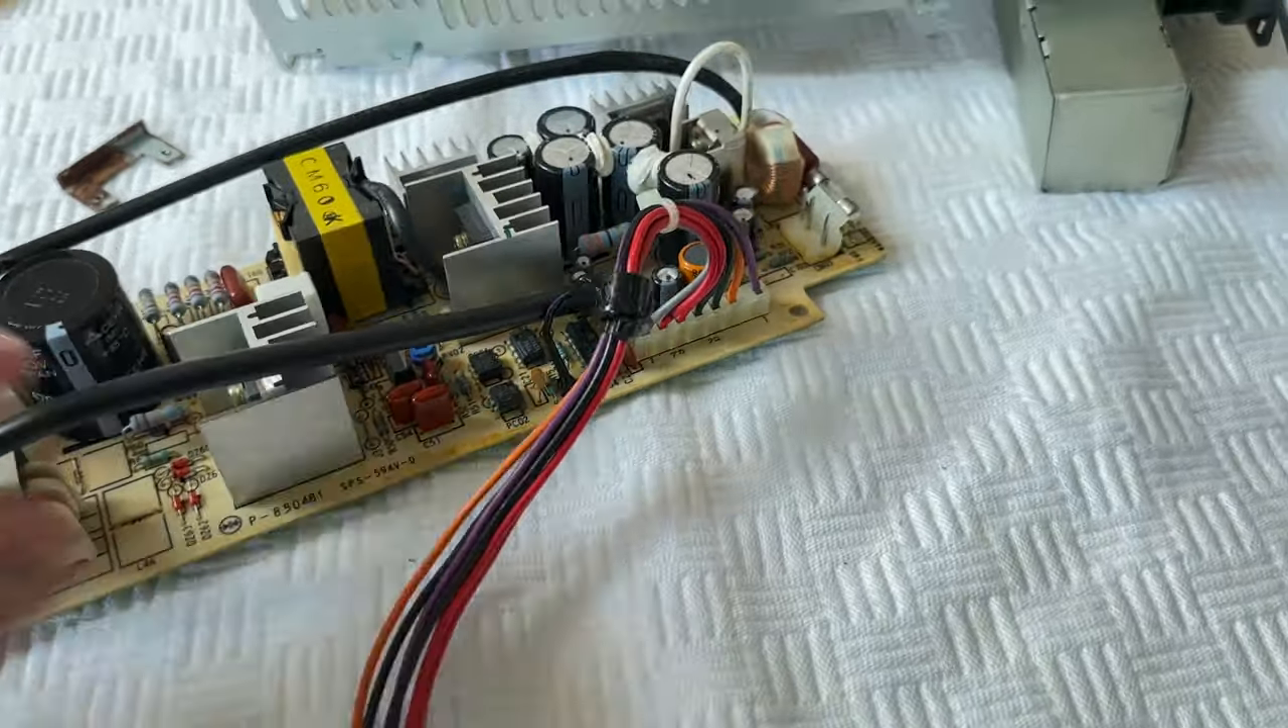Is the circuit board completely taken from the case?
Yes.